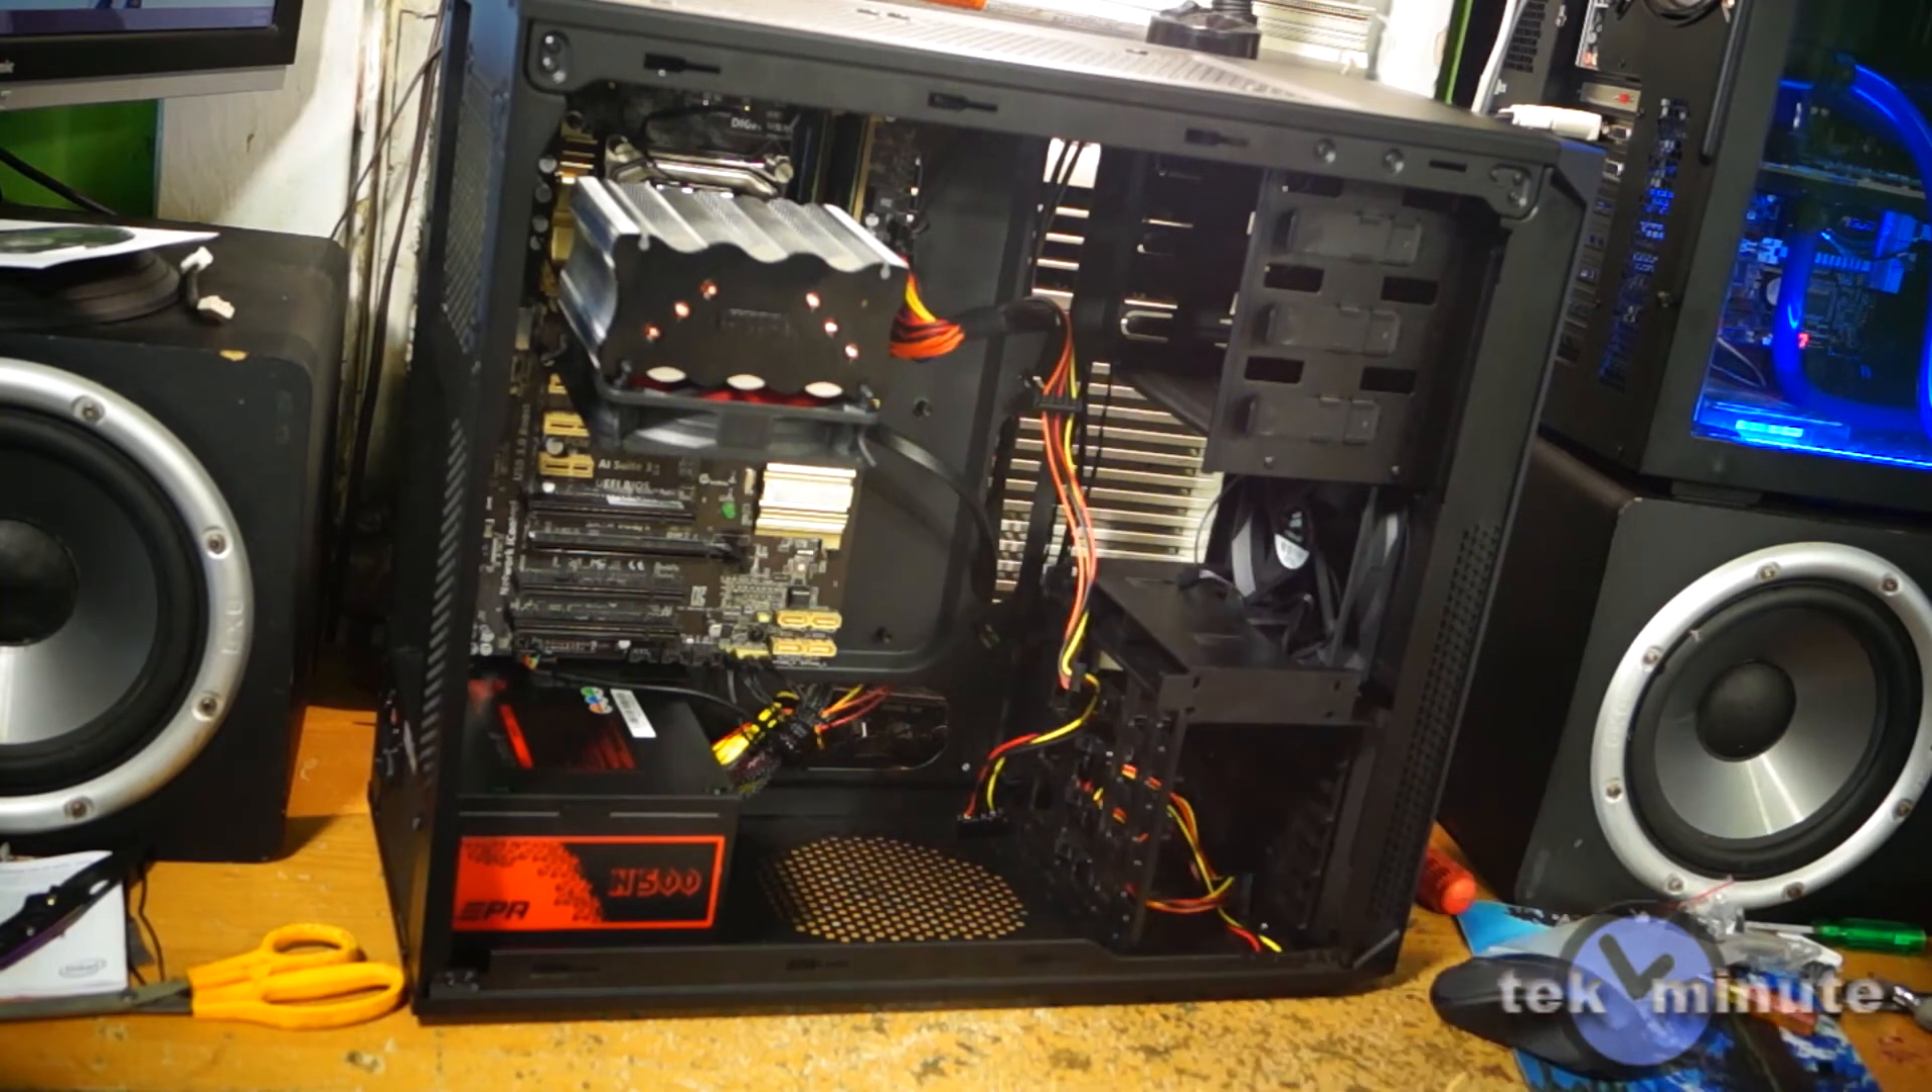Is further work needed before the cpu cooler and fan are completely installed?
No.